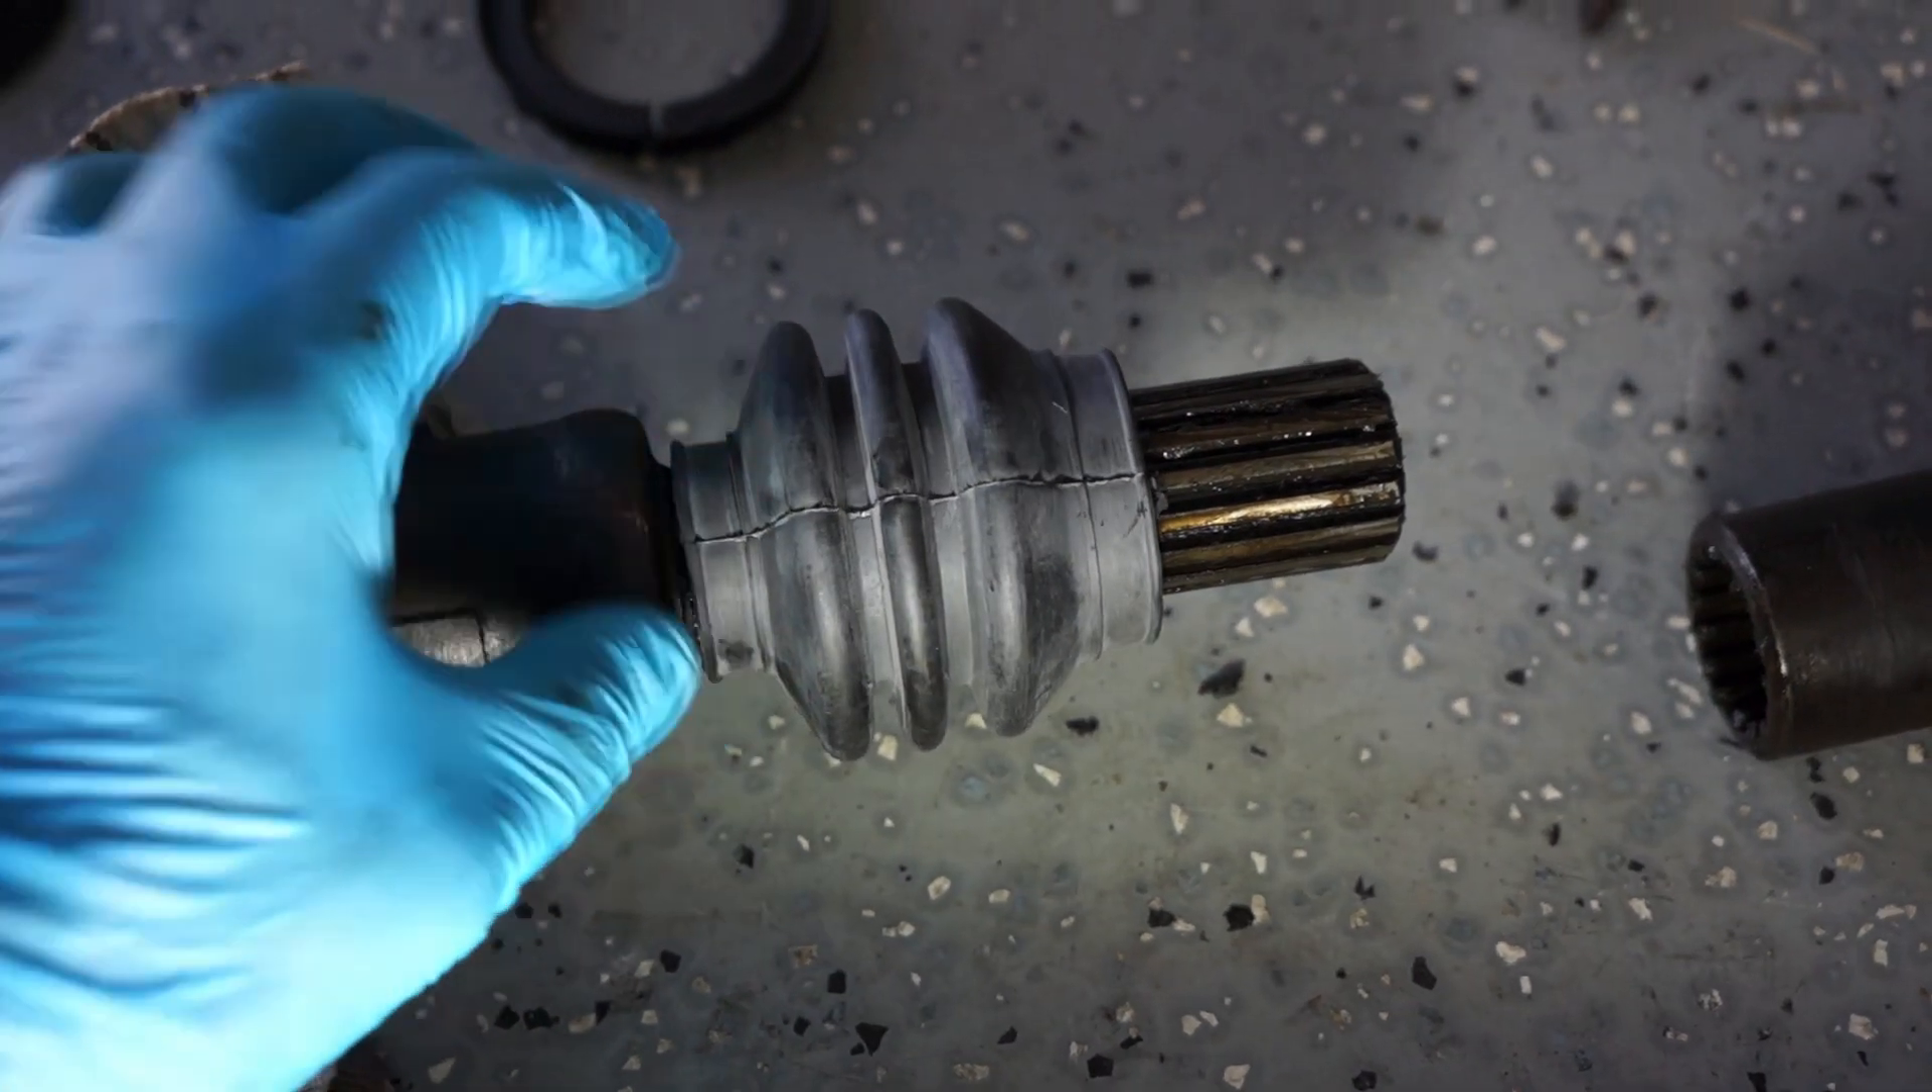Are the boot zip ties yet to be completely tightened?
Yes.